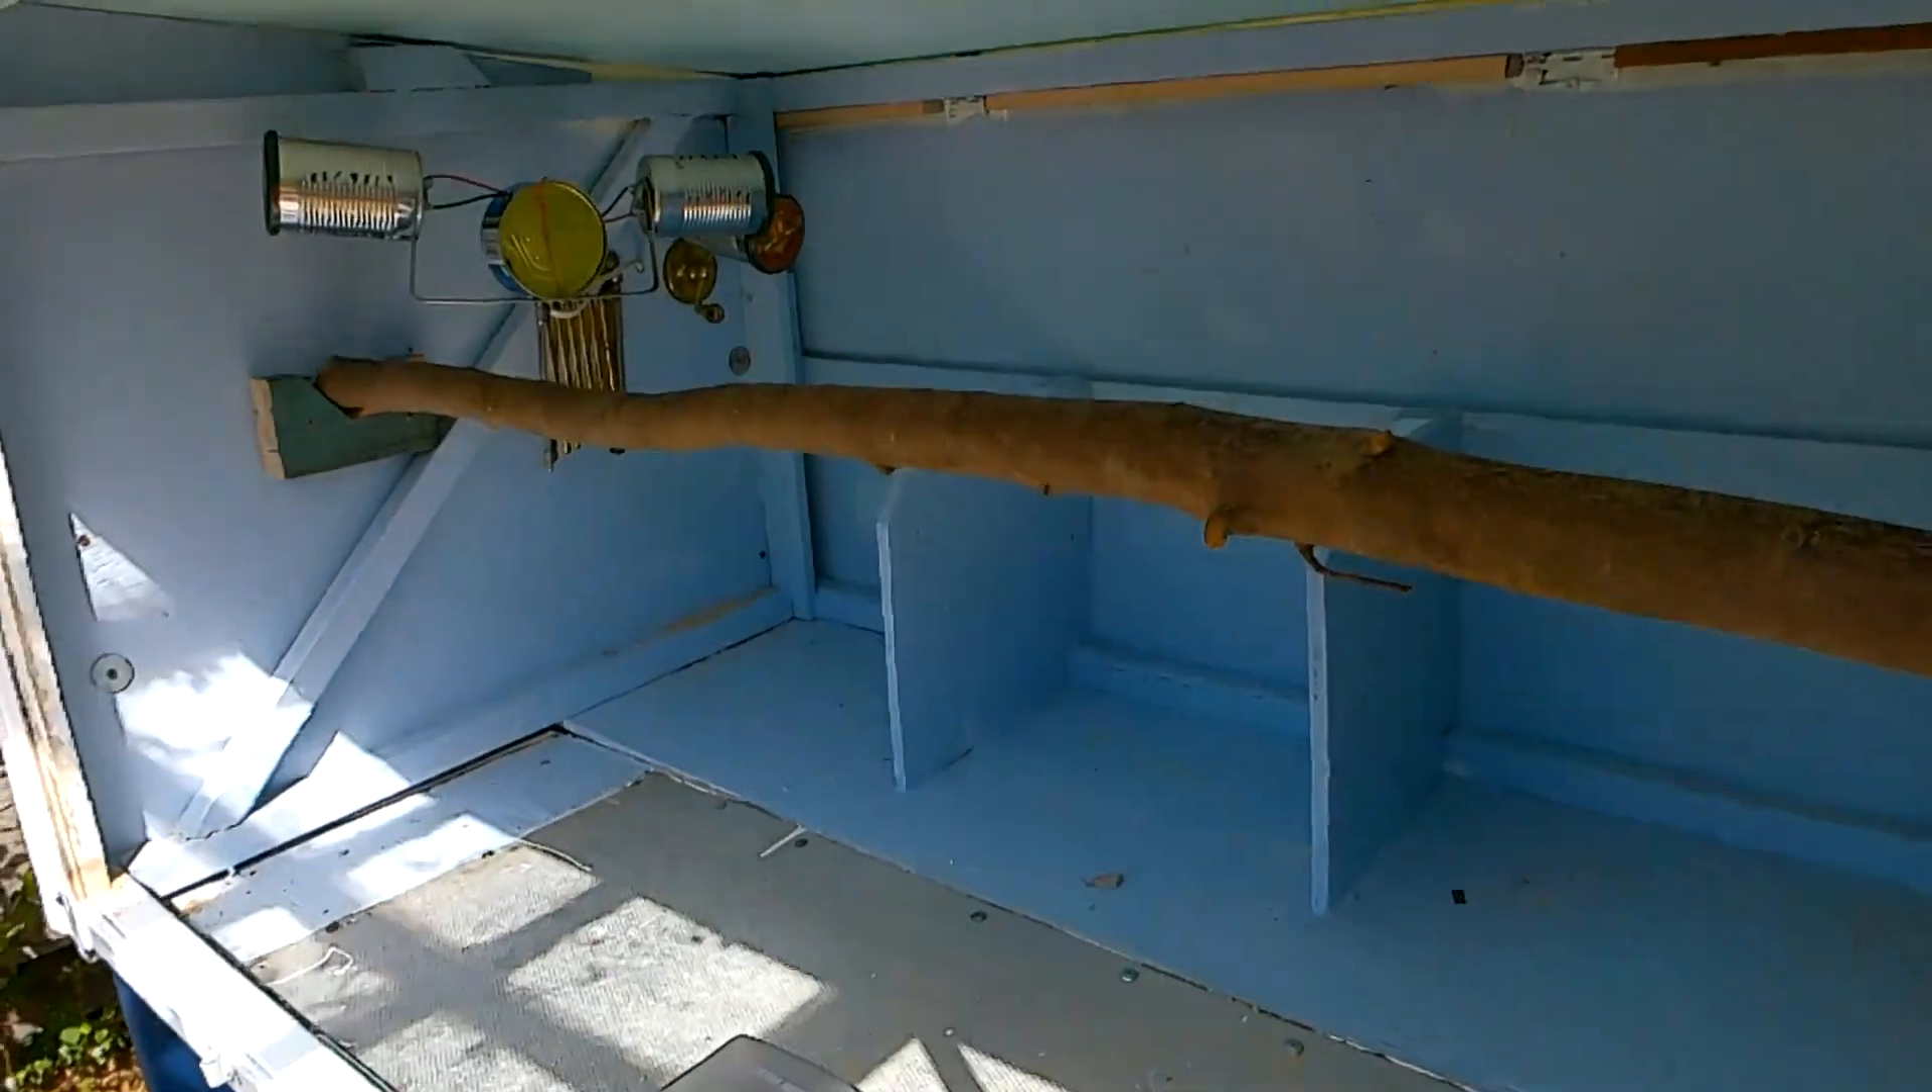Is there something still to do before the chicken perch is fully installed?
No.